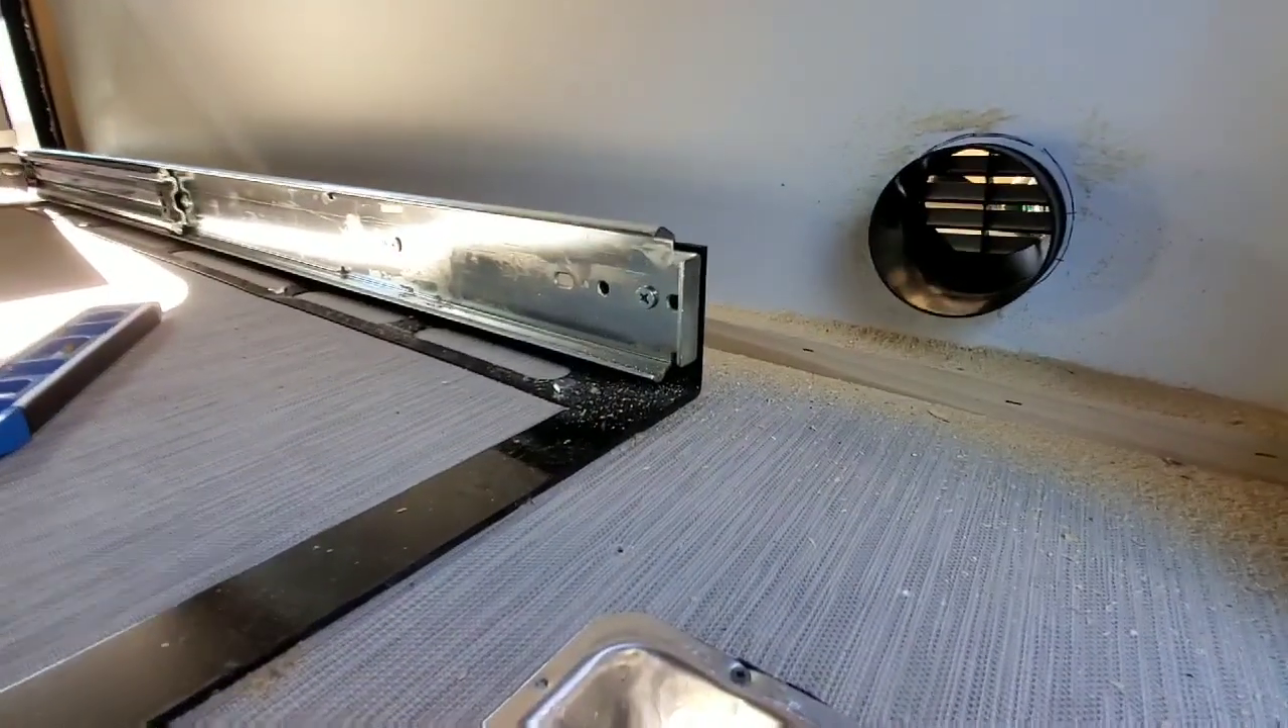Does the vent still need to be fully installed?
No.